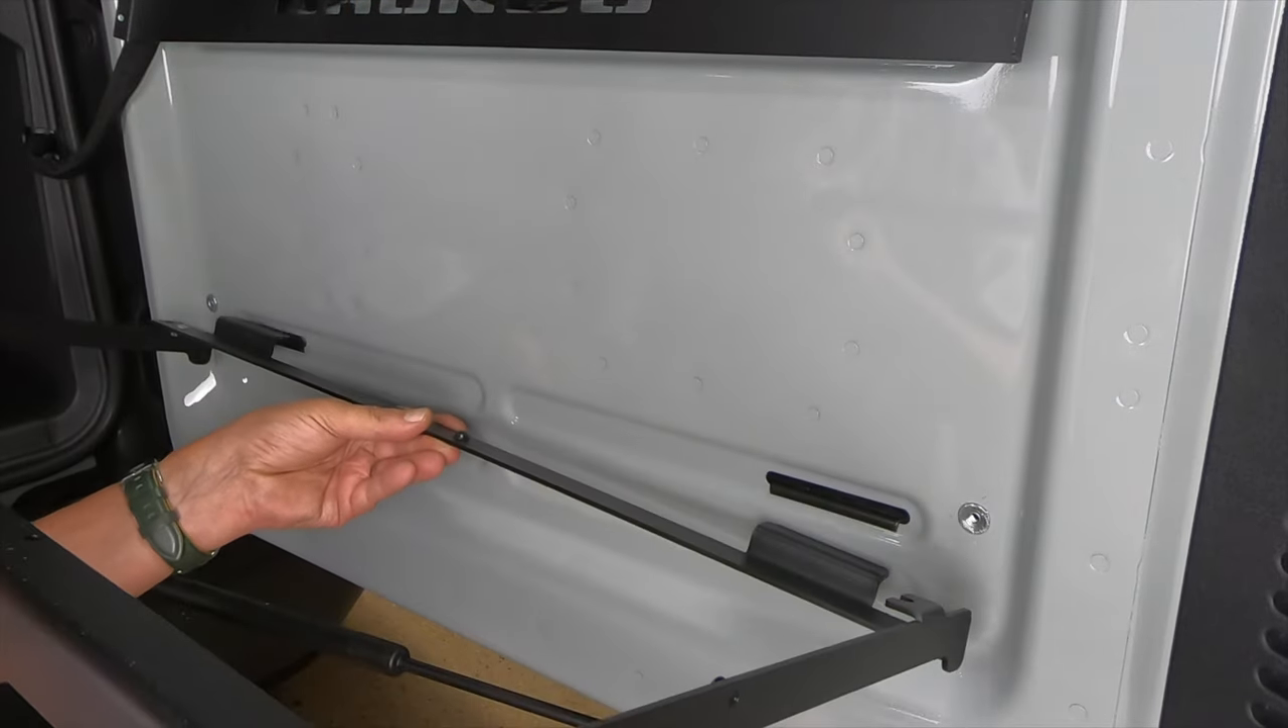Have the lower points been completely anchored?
No.